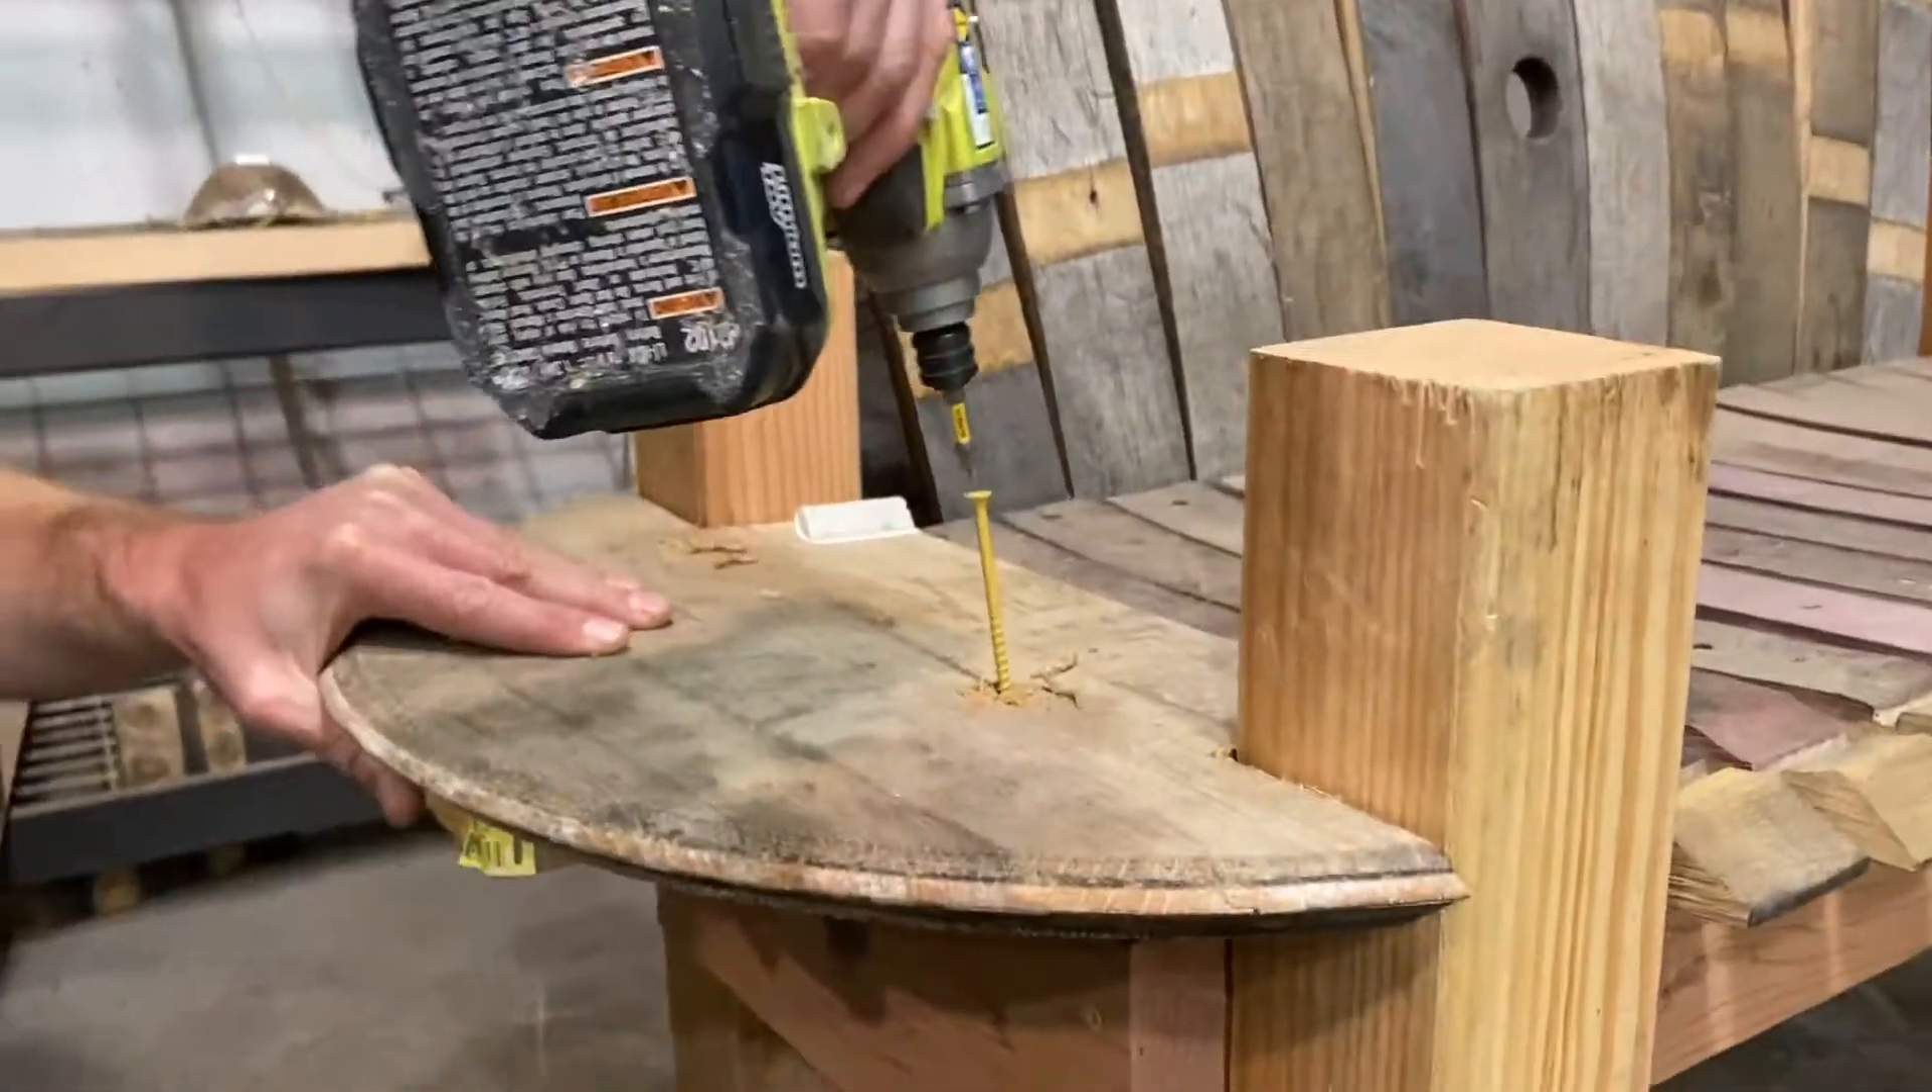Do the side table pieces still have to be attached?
Yes.